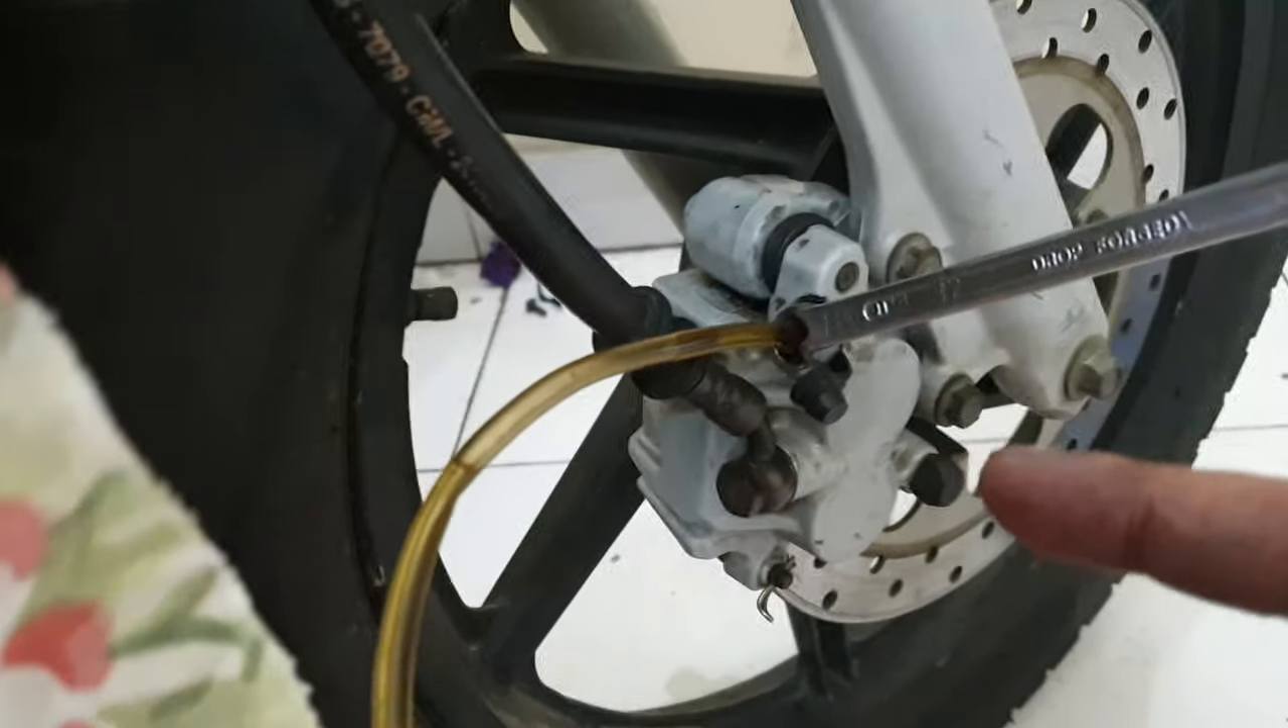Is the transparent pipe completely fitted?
Yes.